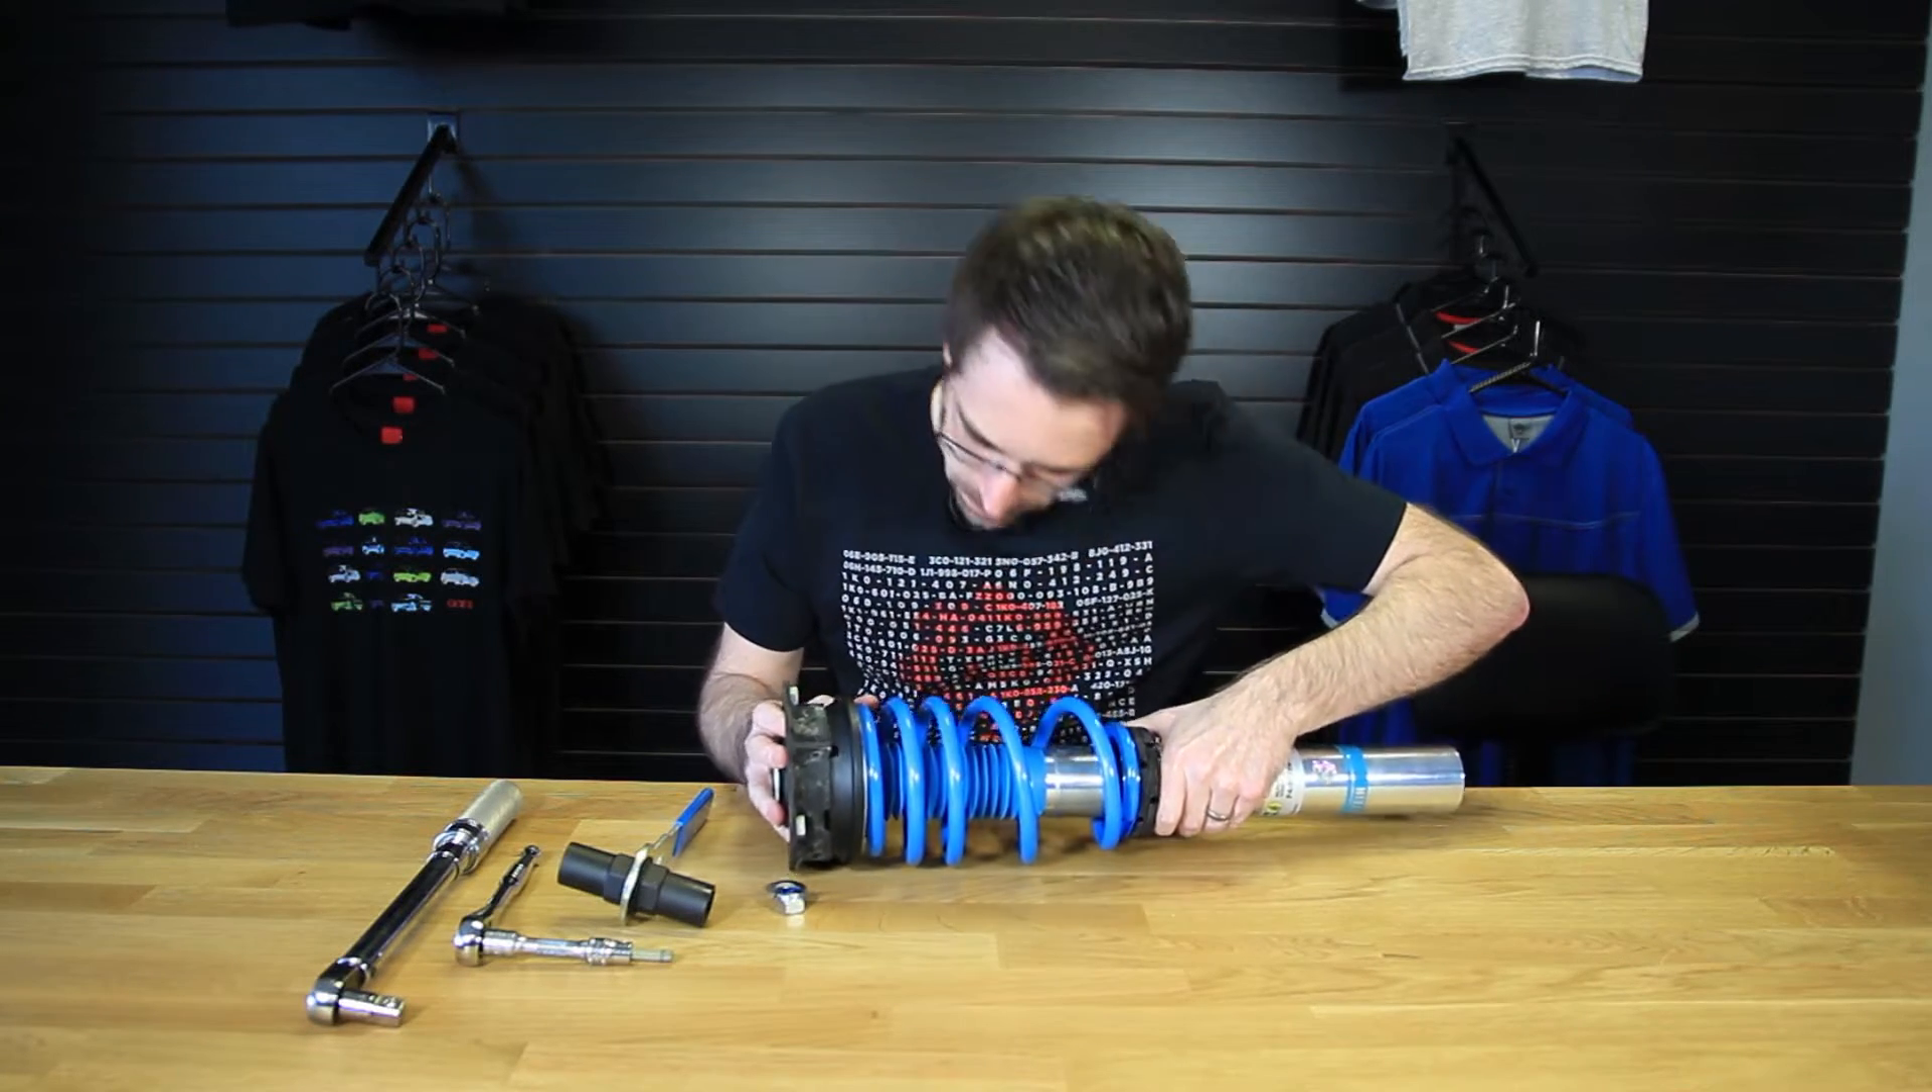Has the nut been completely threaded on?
No.